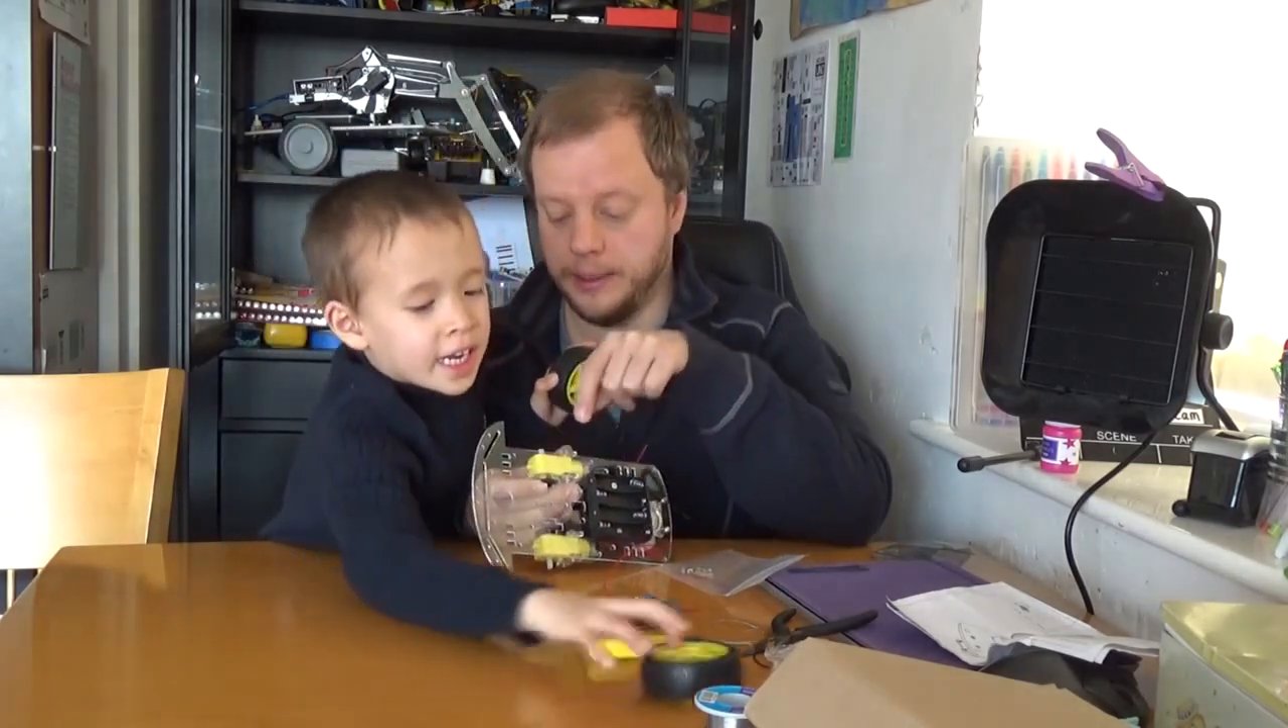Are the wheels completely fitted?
No.